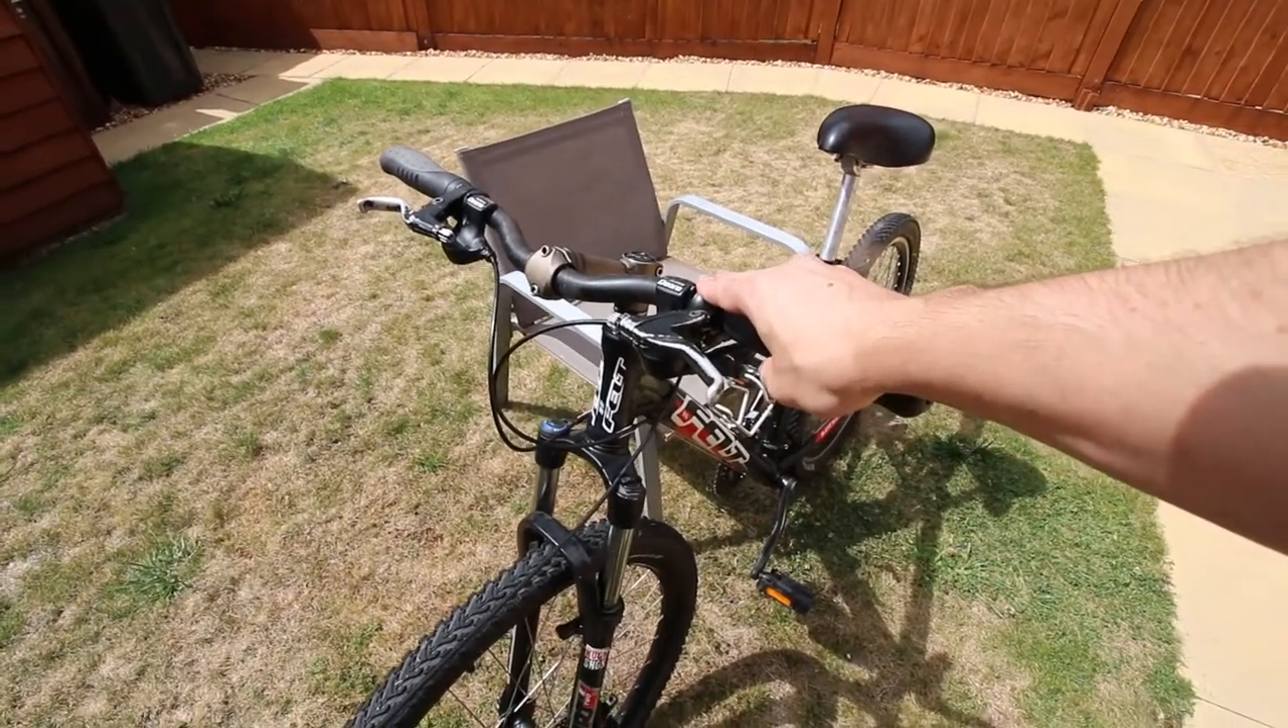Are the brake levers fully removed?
No.